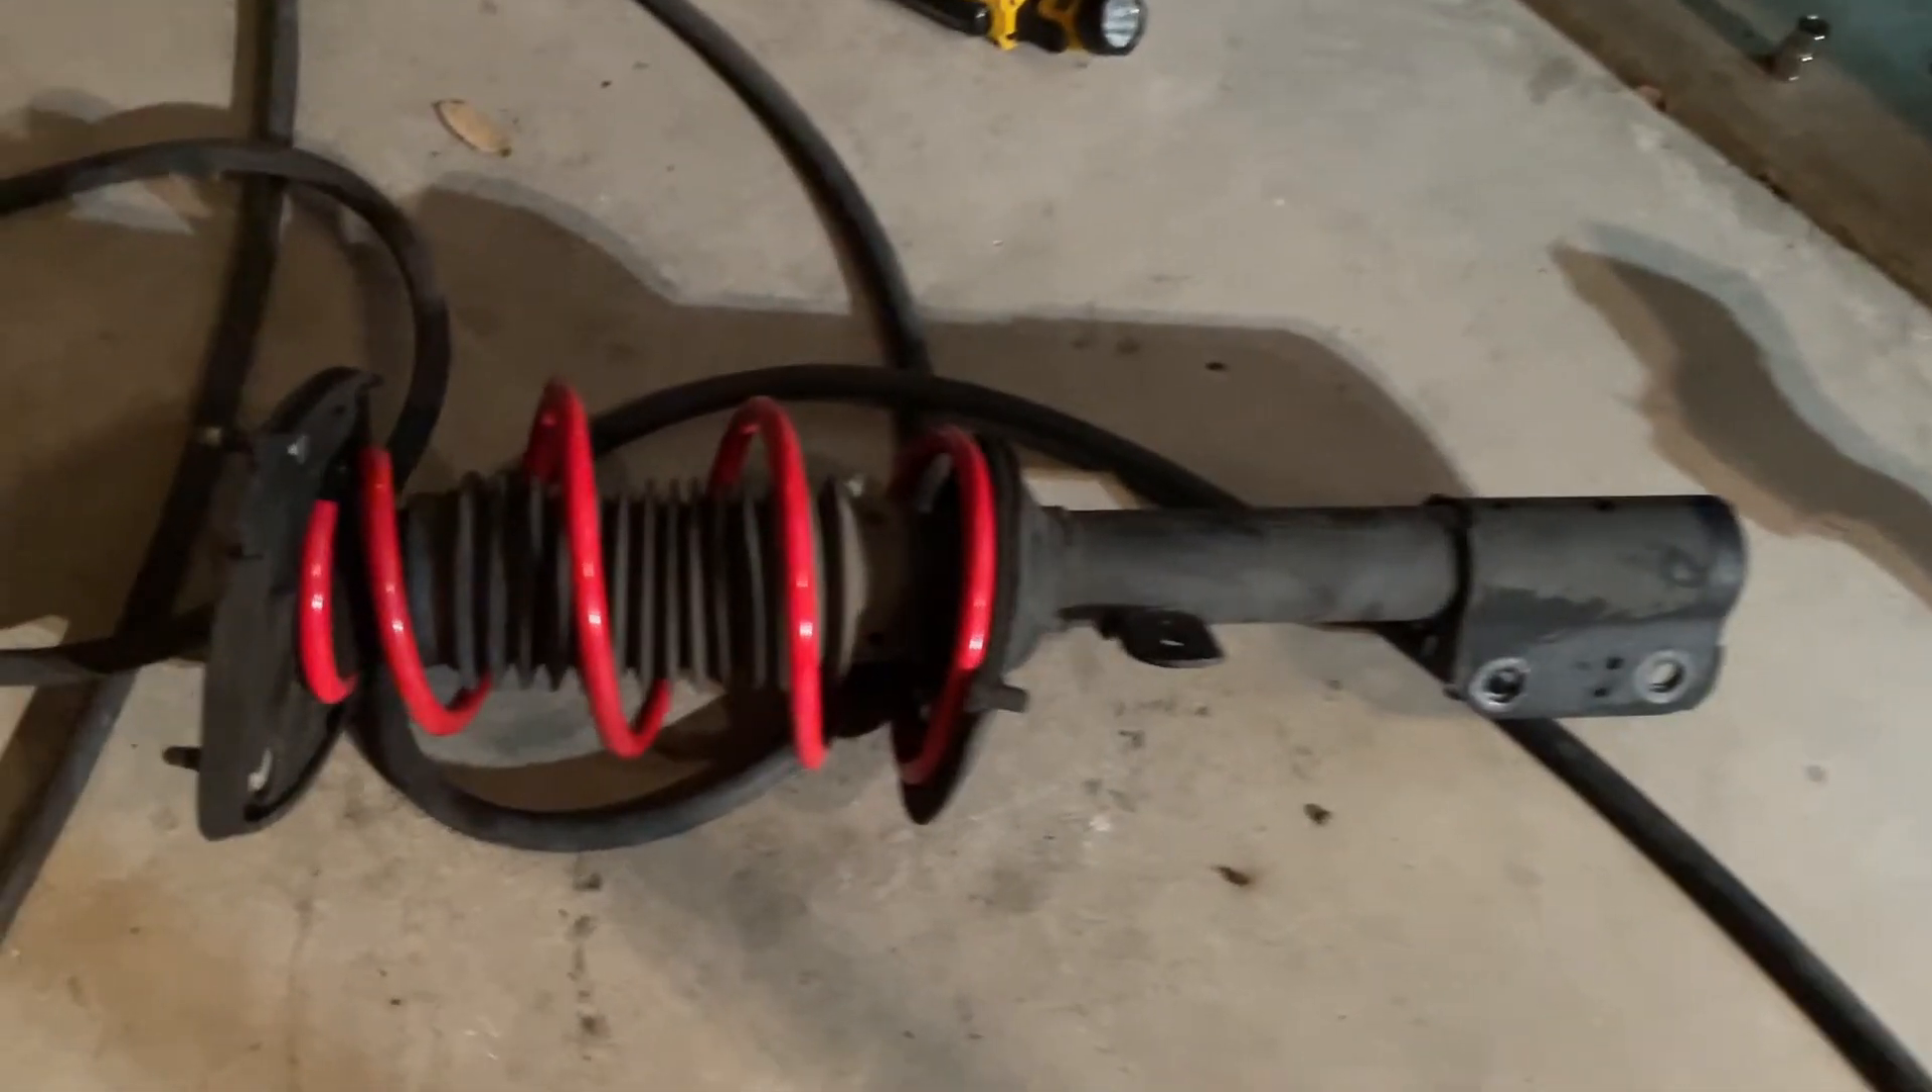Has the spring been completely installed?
Yes.